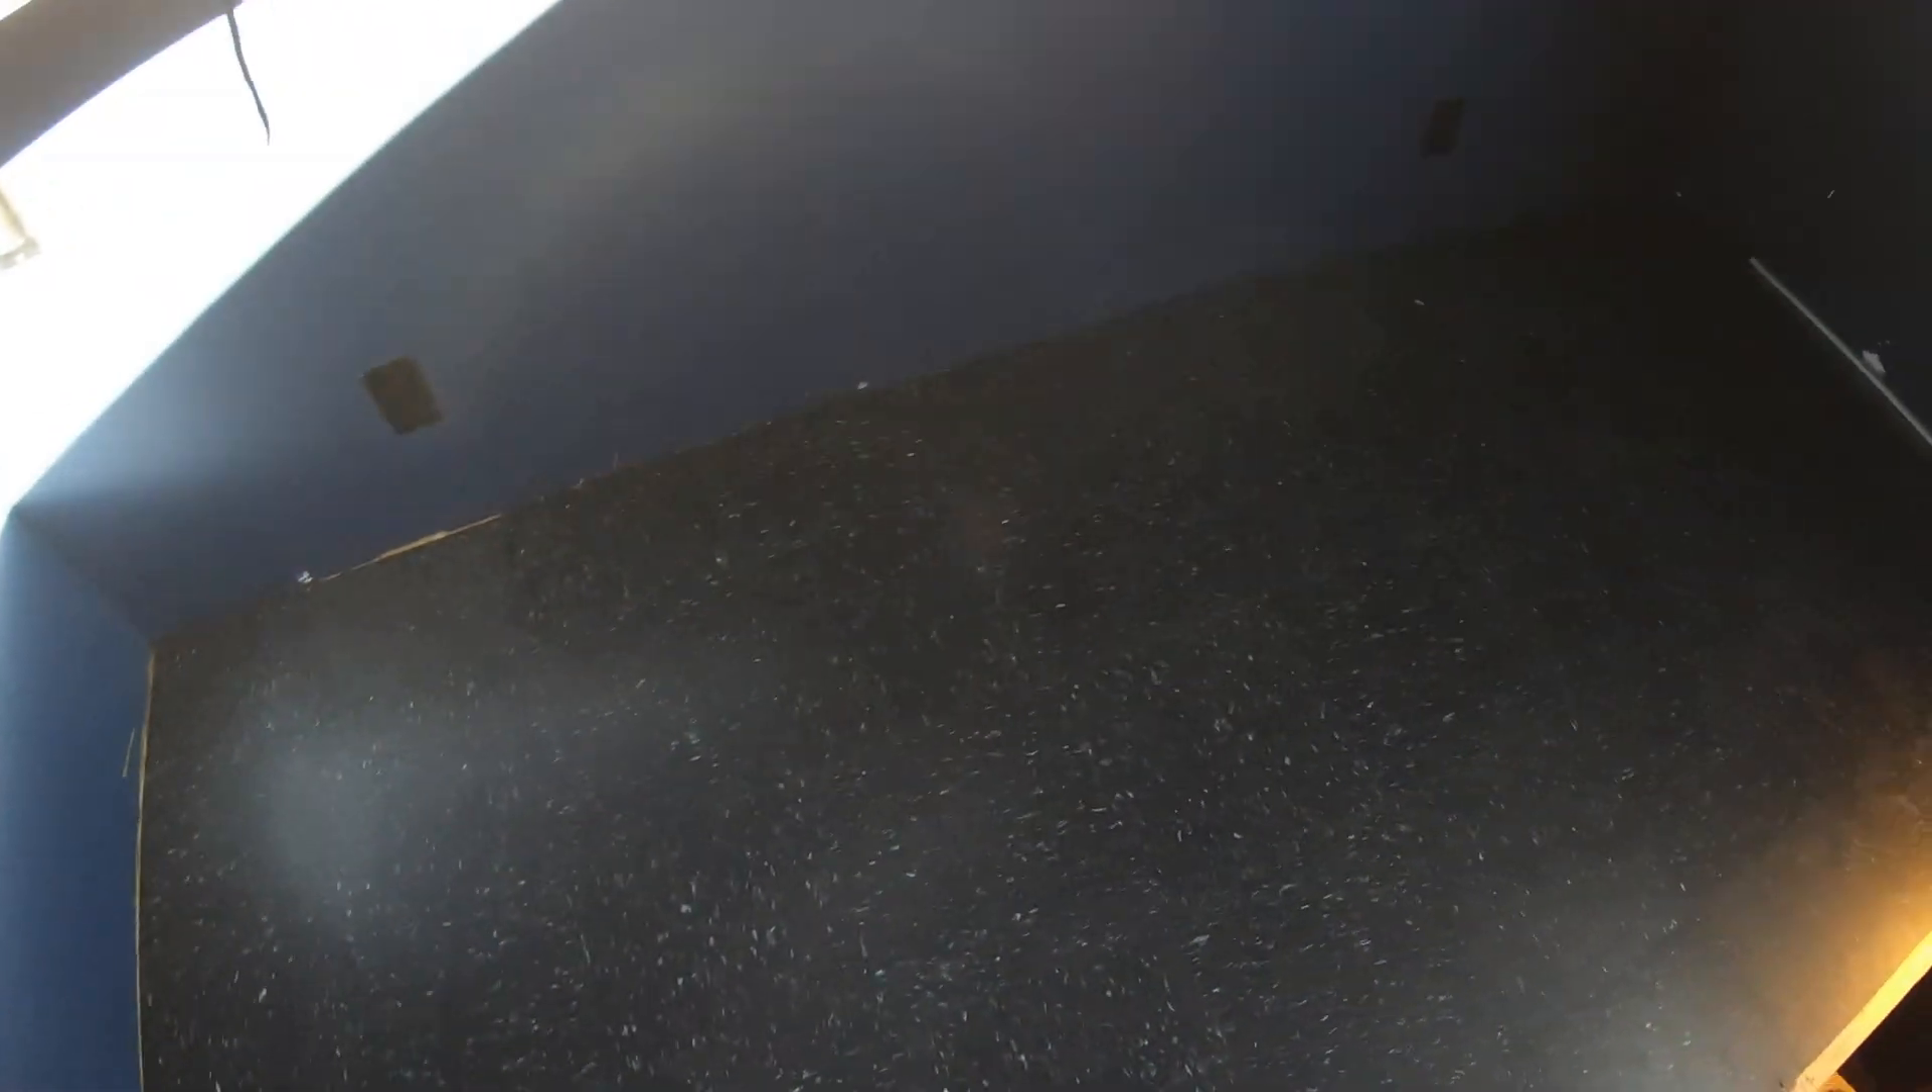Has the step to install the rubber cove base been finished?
No.